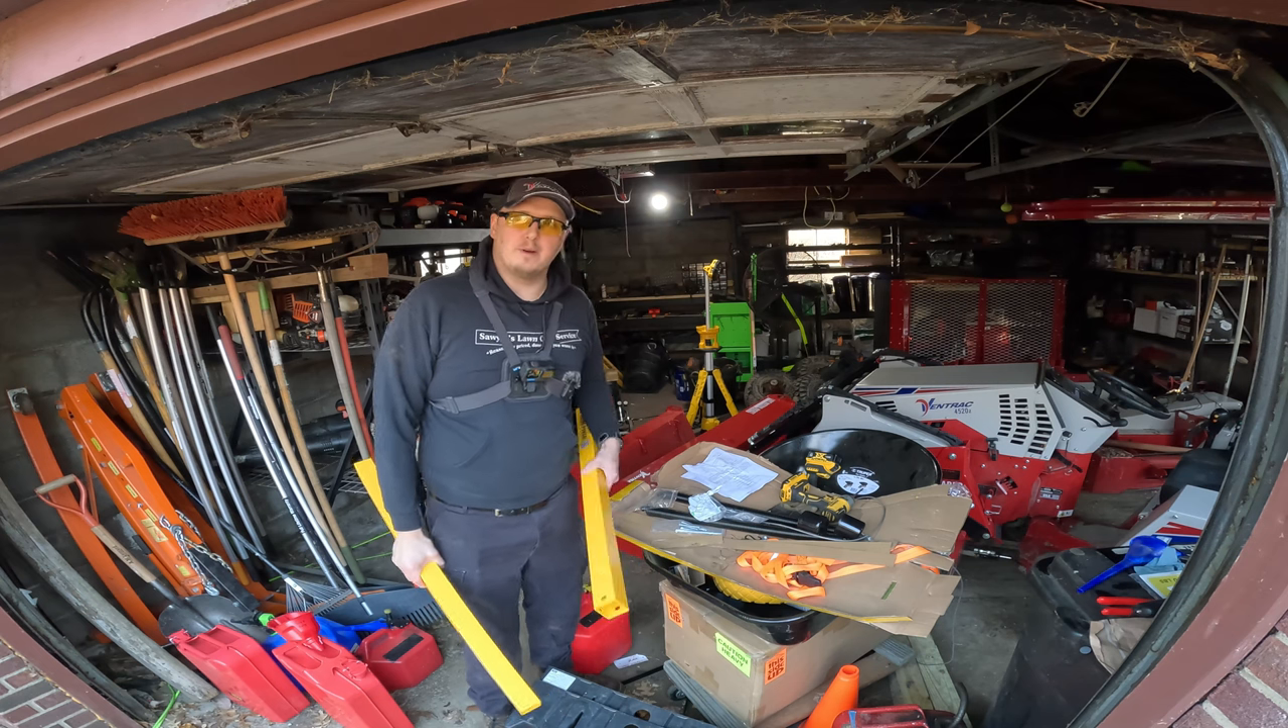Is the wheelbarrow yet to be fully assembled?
Yes.